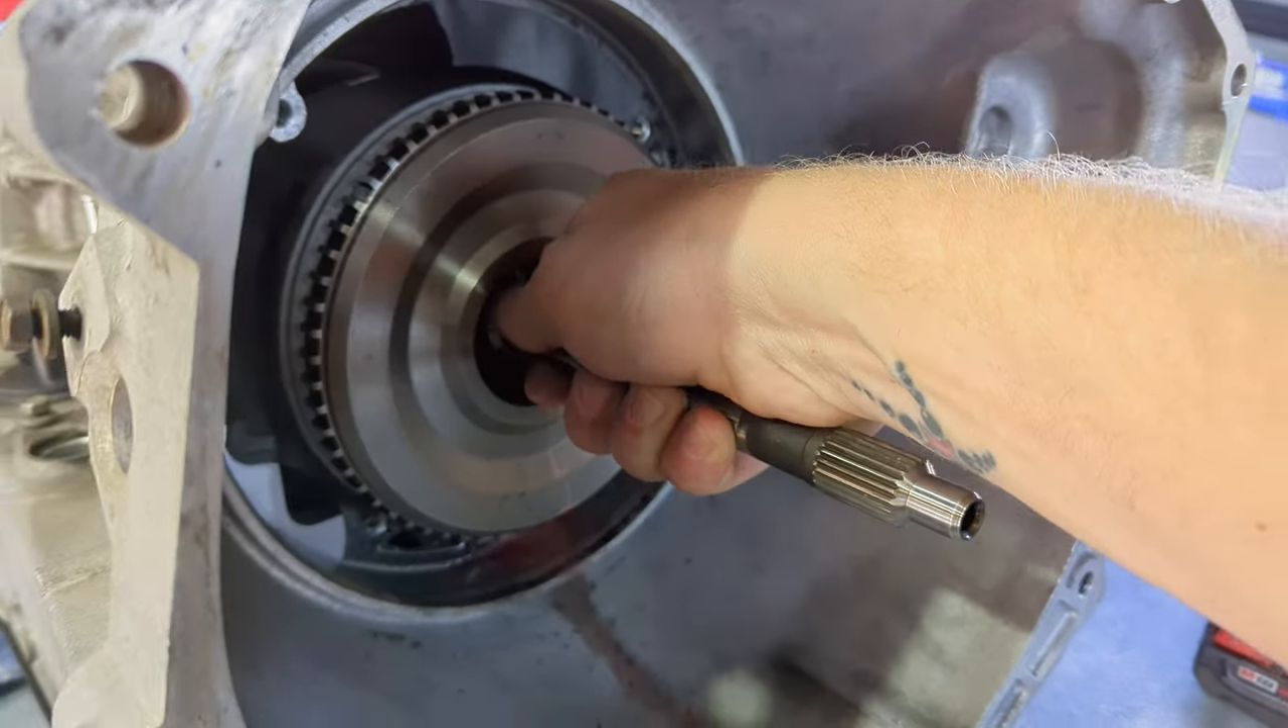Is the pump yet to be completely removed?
No.